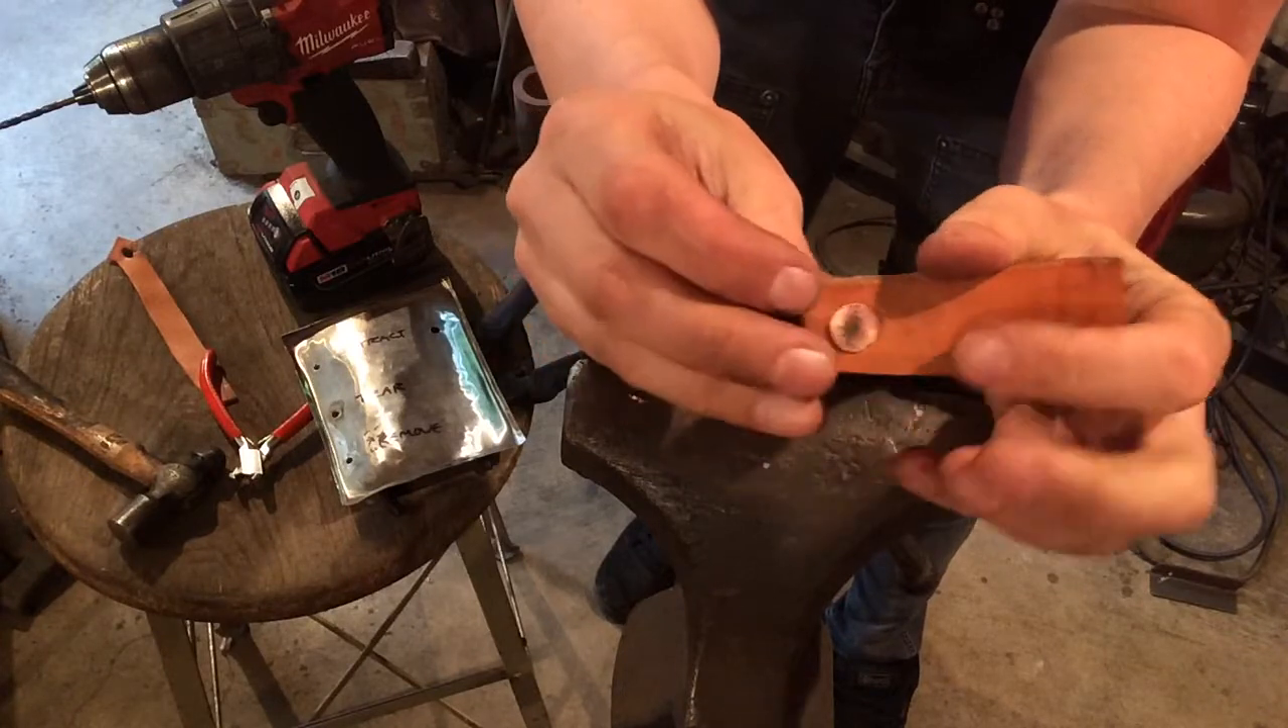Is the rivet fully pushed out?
No.